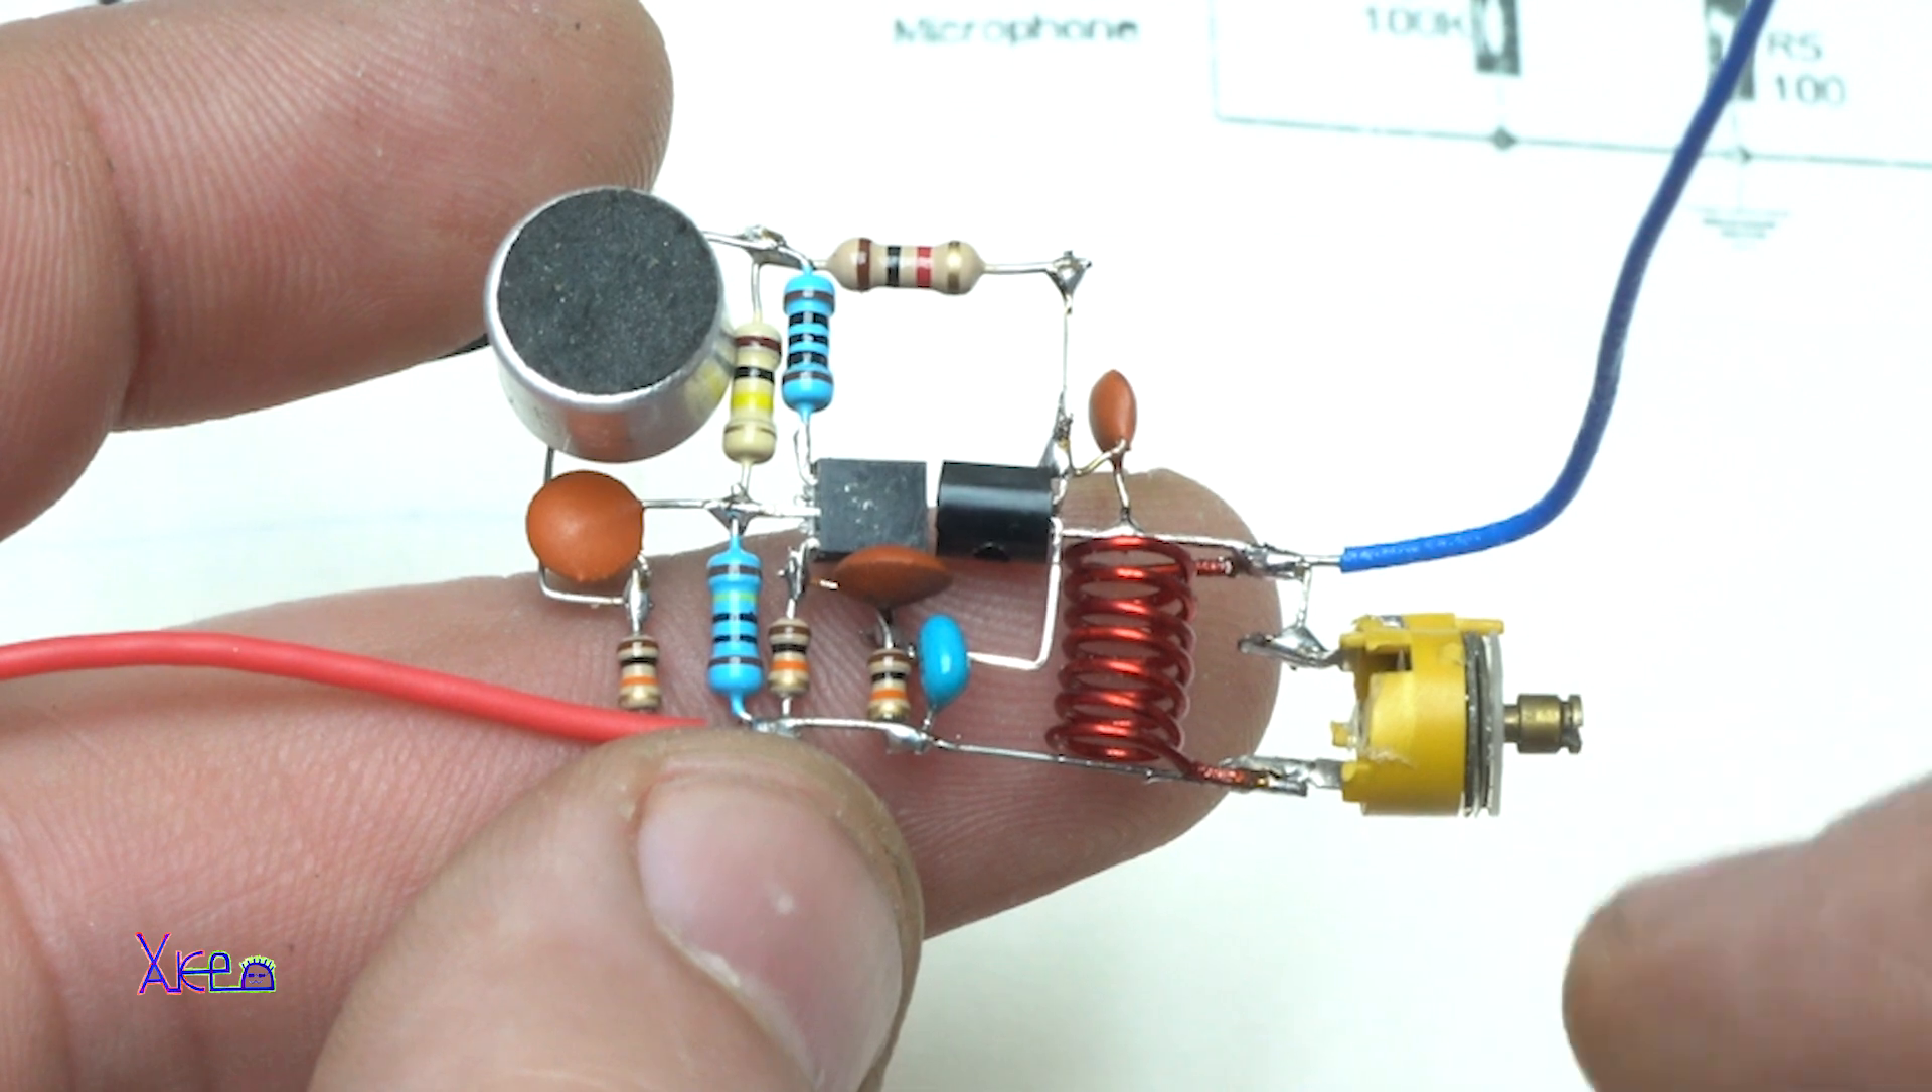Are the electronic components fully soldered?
Yes.